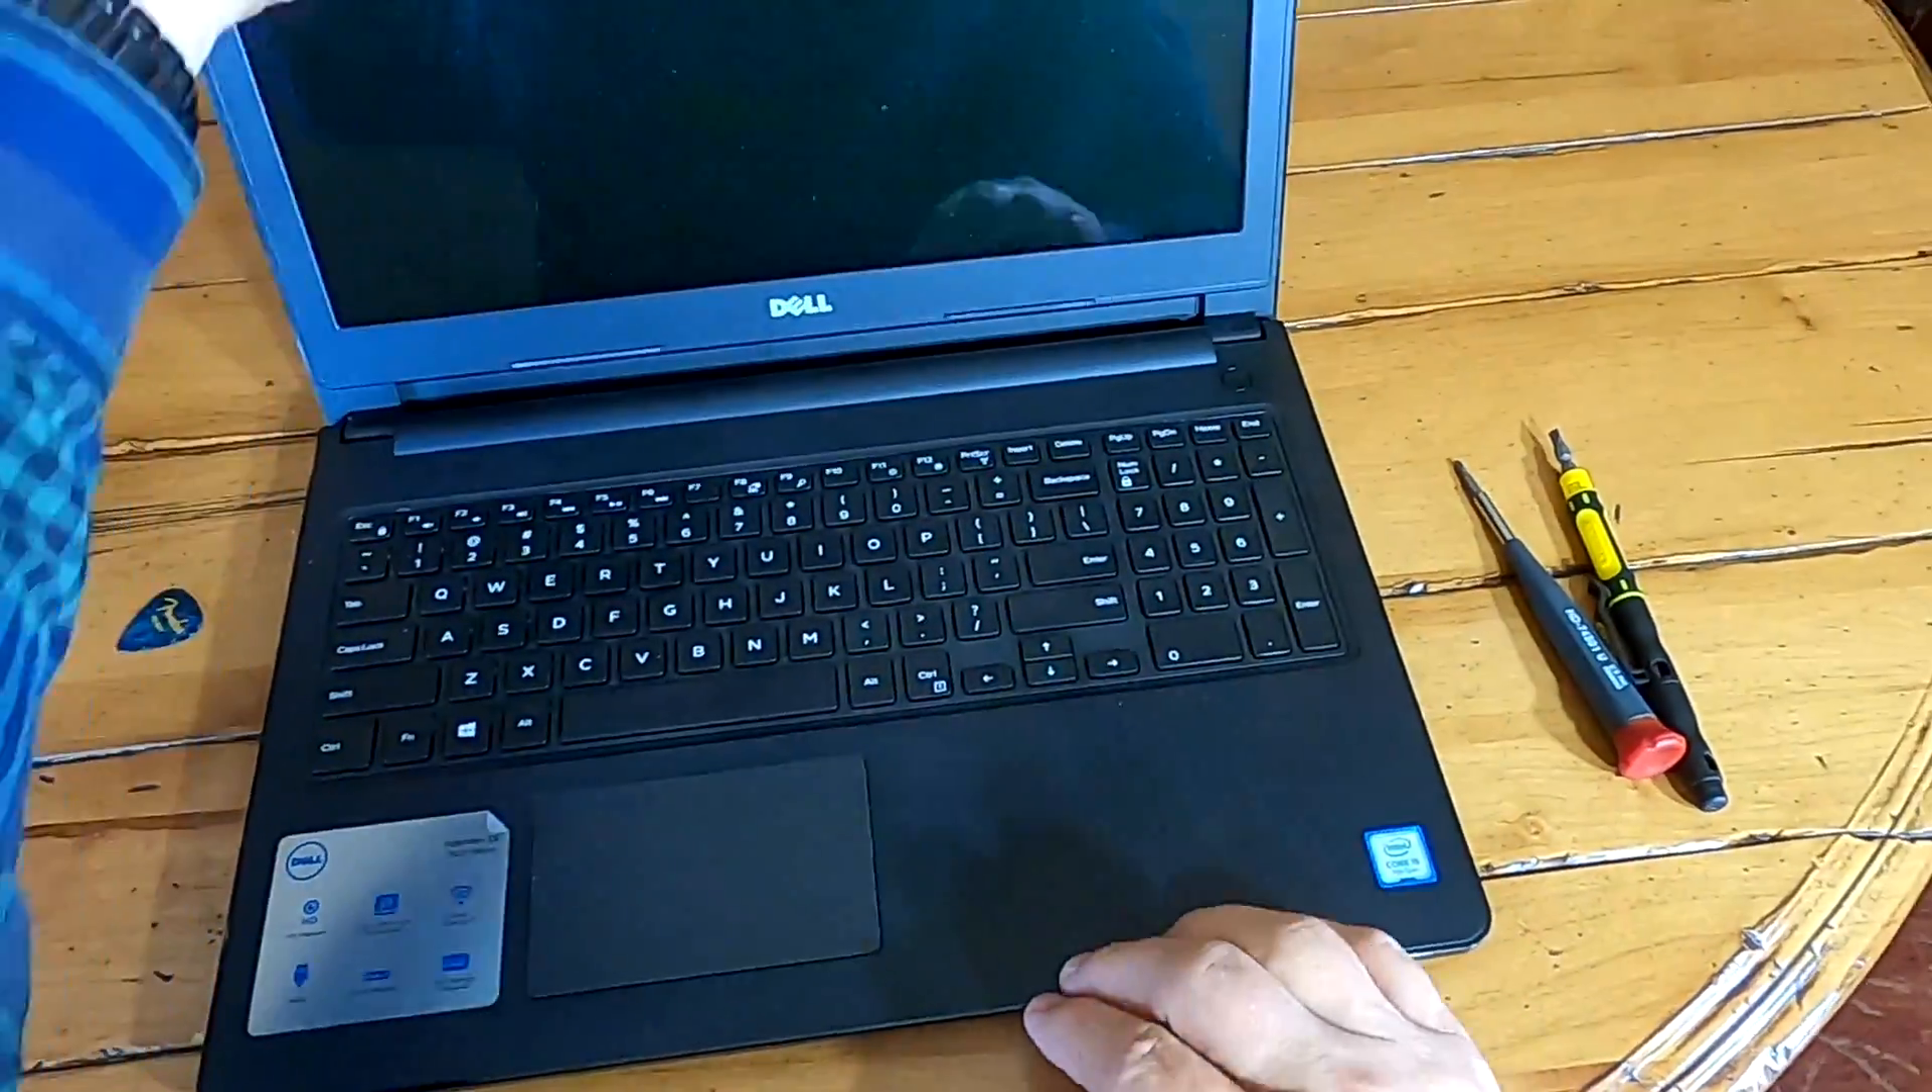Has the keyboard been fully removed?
No.